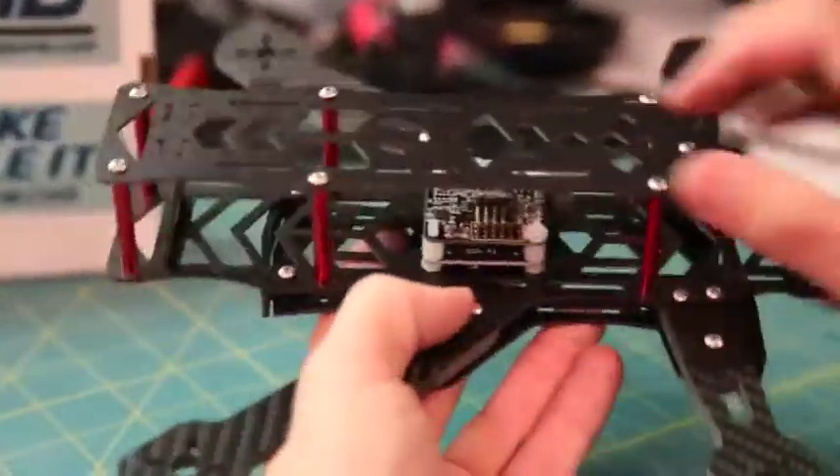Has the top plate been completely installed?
Yes.